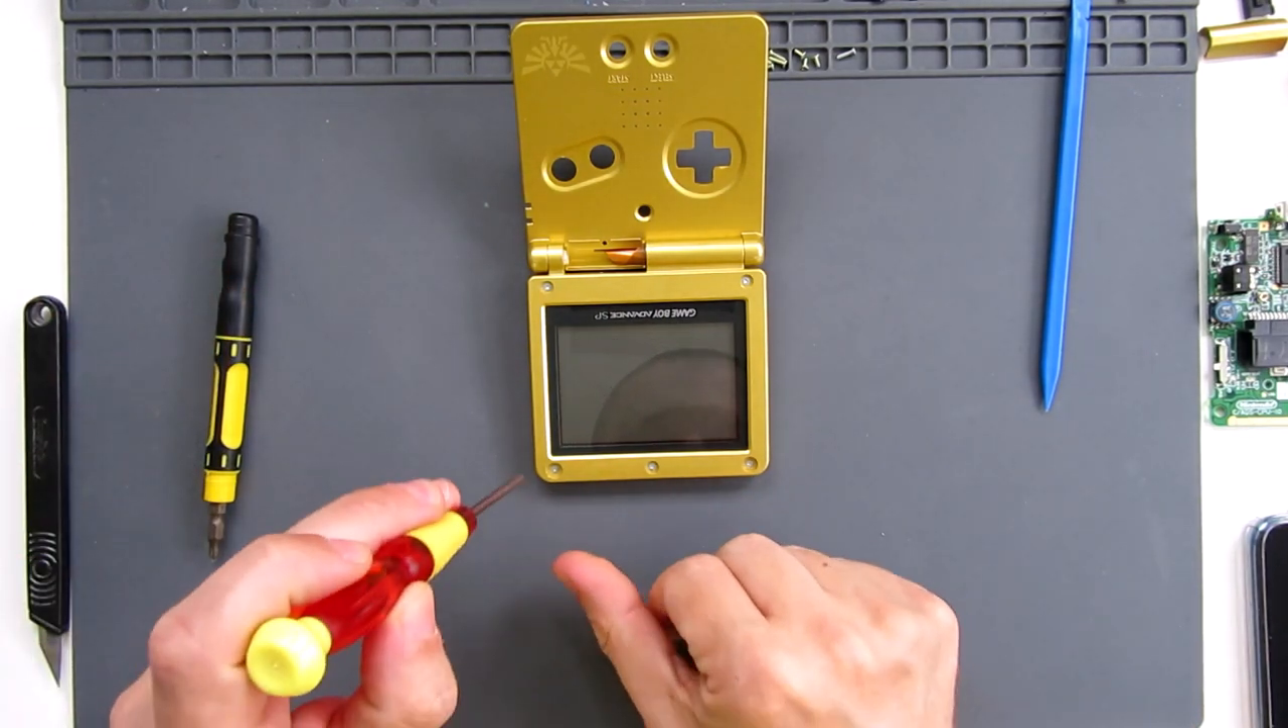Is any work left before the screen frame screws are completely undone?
Yes.